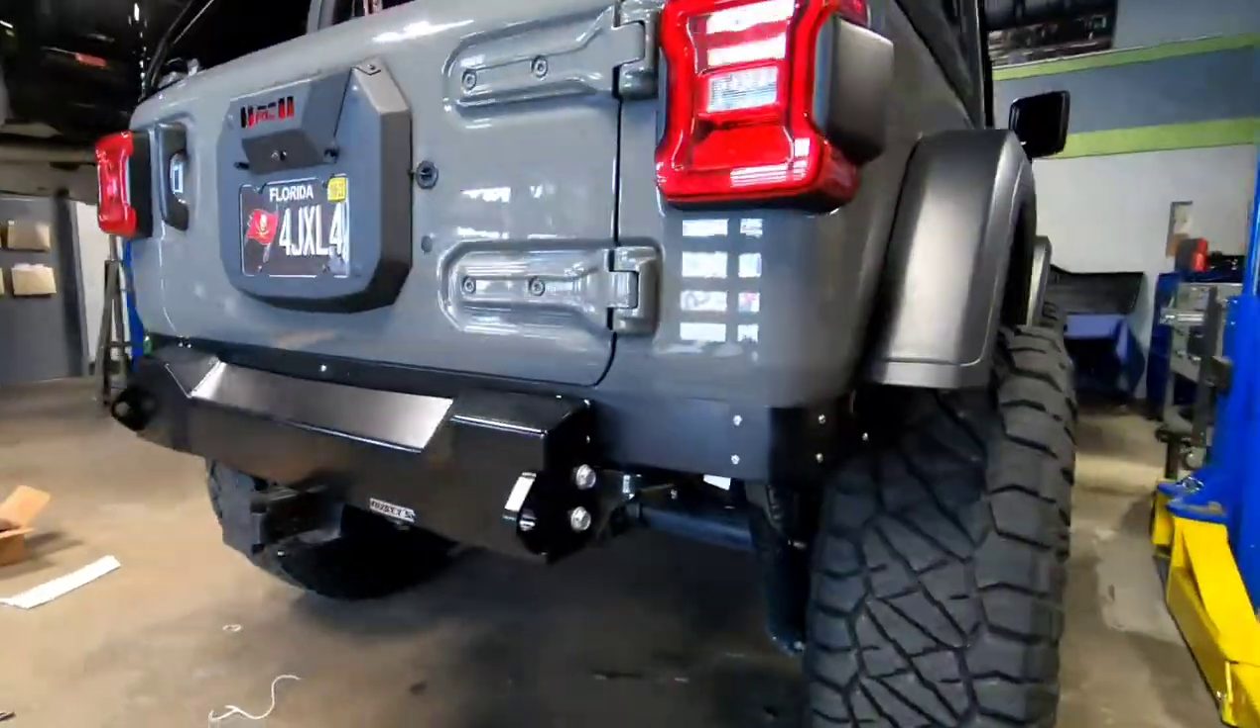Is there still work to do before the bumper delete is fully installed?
No.